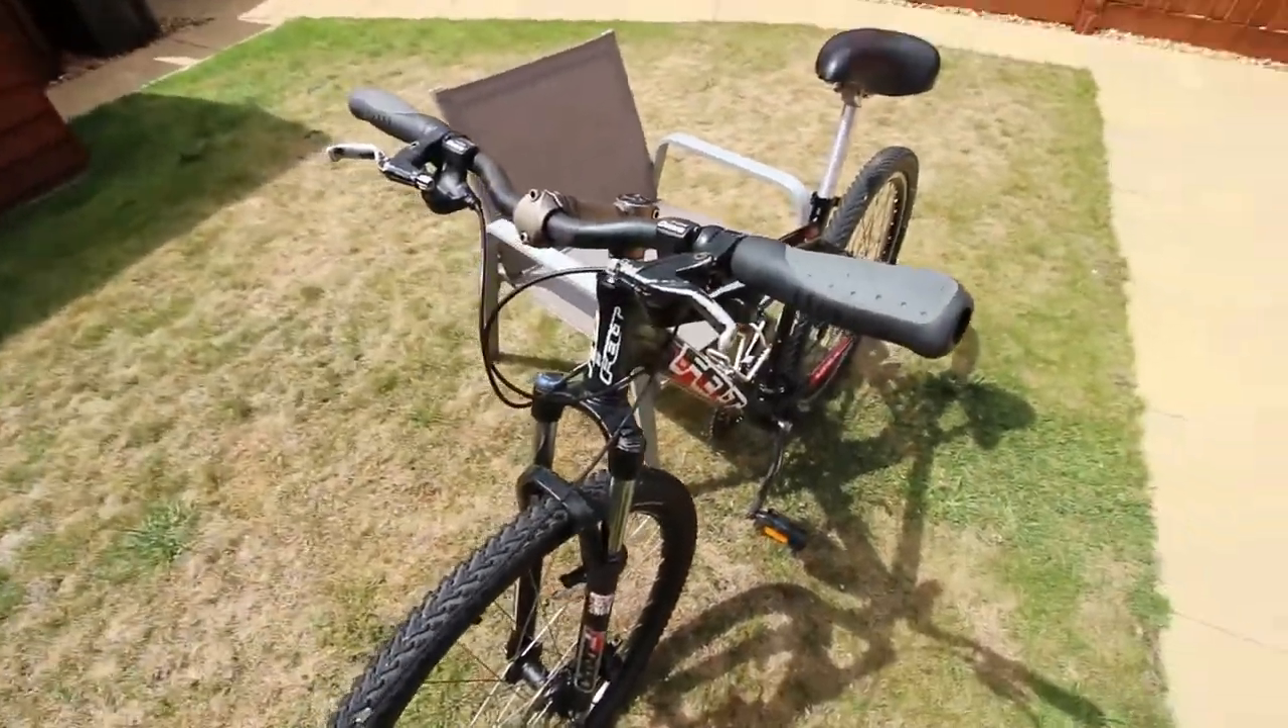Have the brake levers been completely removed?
No.